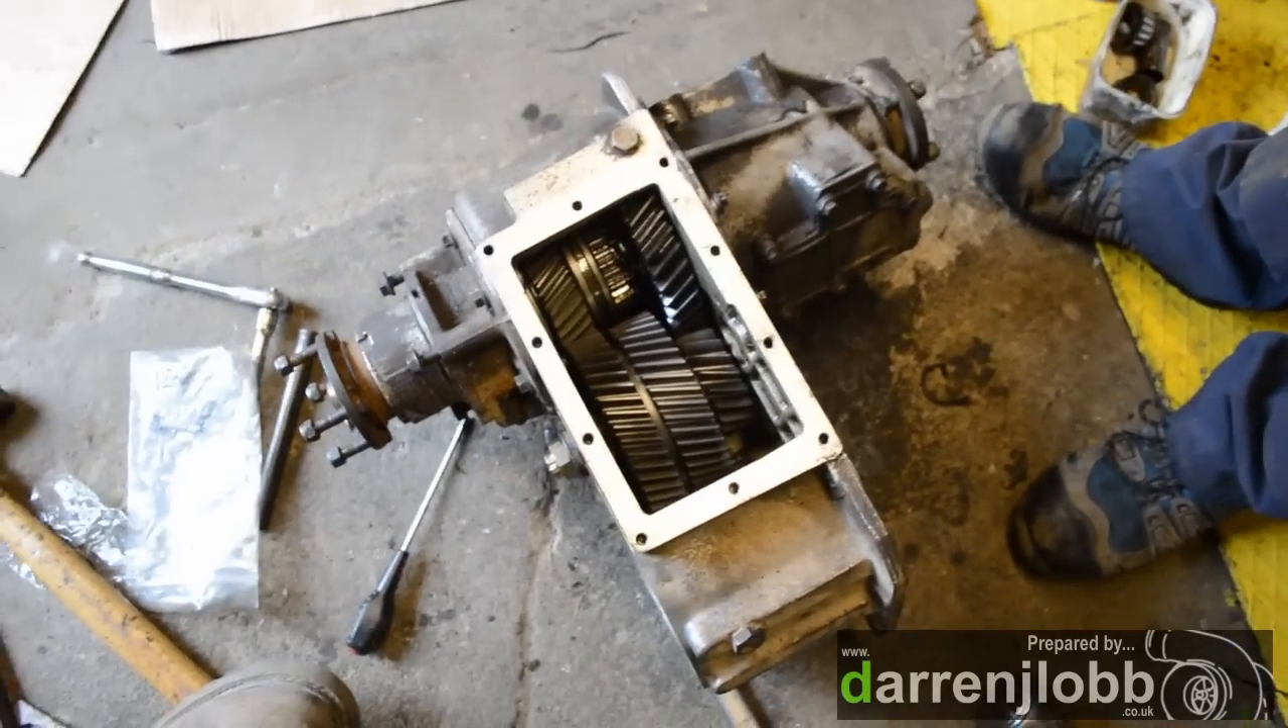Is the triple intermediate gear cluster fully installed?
Yes.